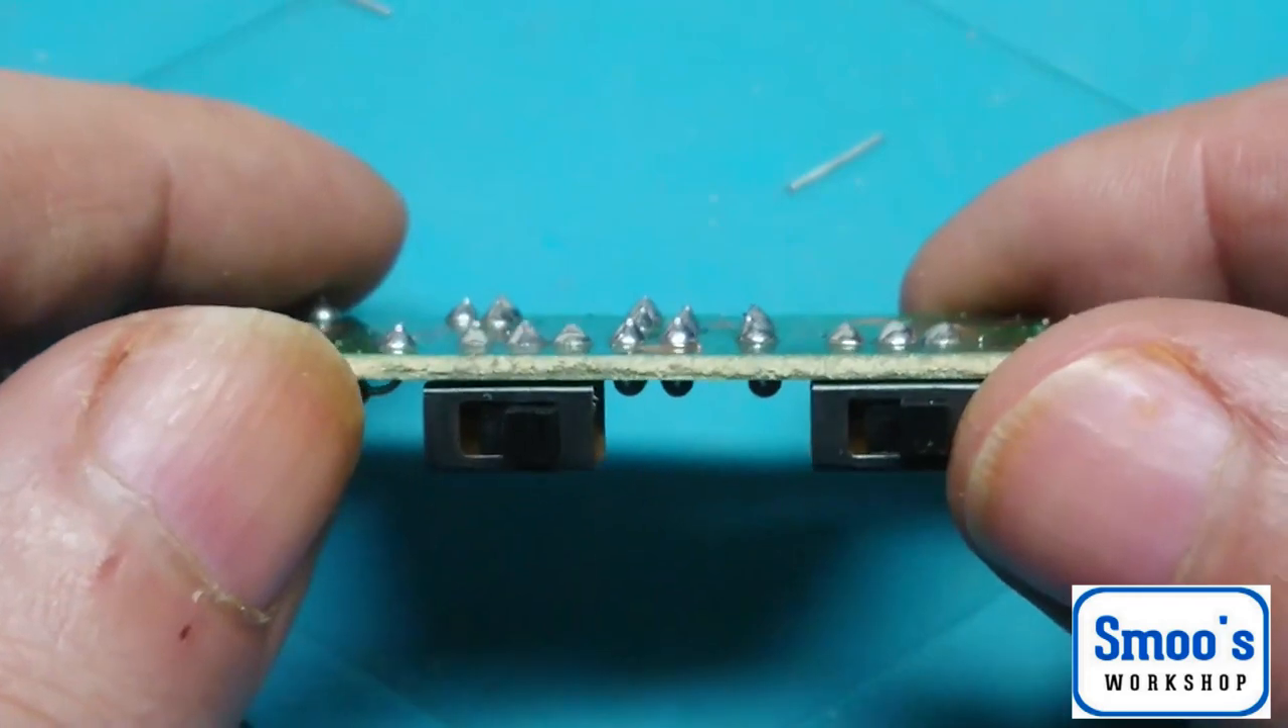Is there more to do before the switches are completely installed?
No.